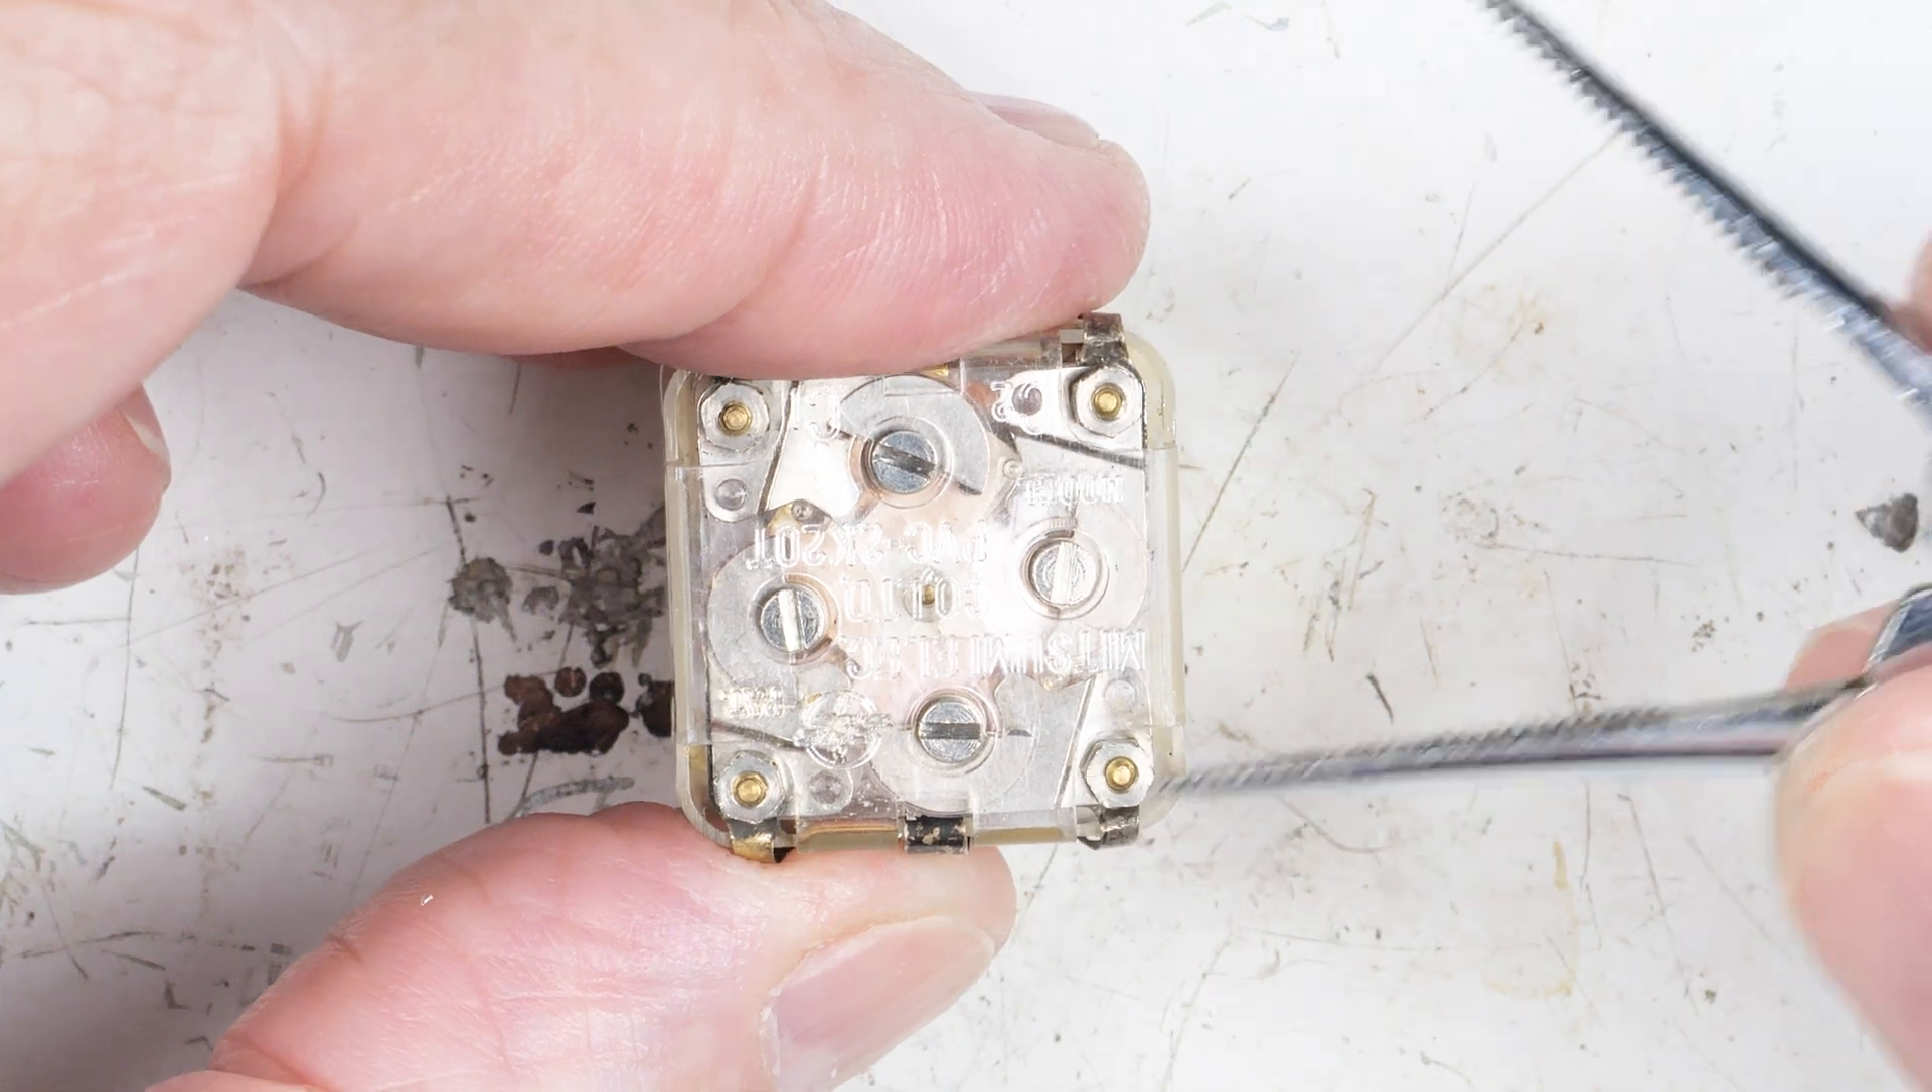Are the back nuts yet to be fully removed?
Yes.